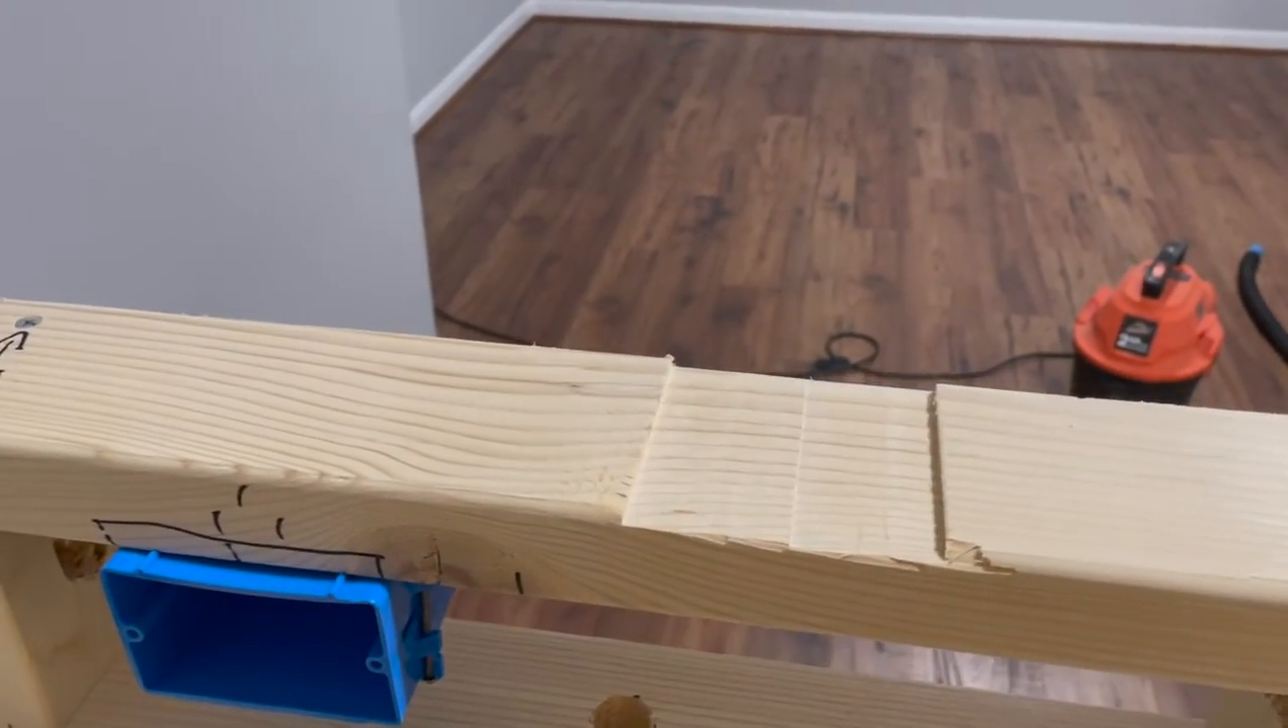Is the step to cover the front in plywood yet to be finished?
Yes.